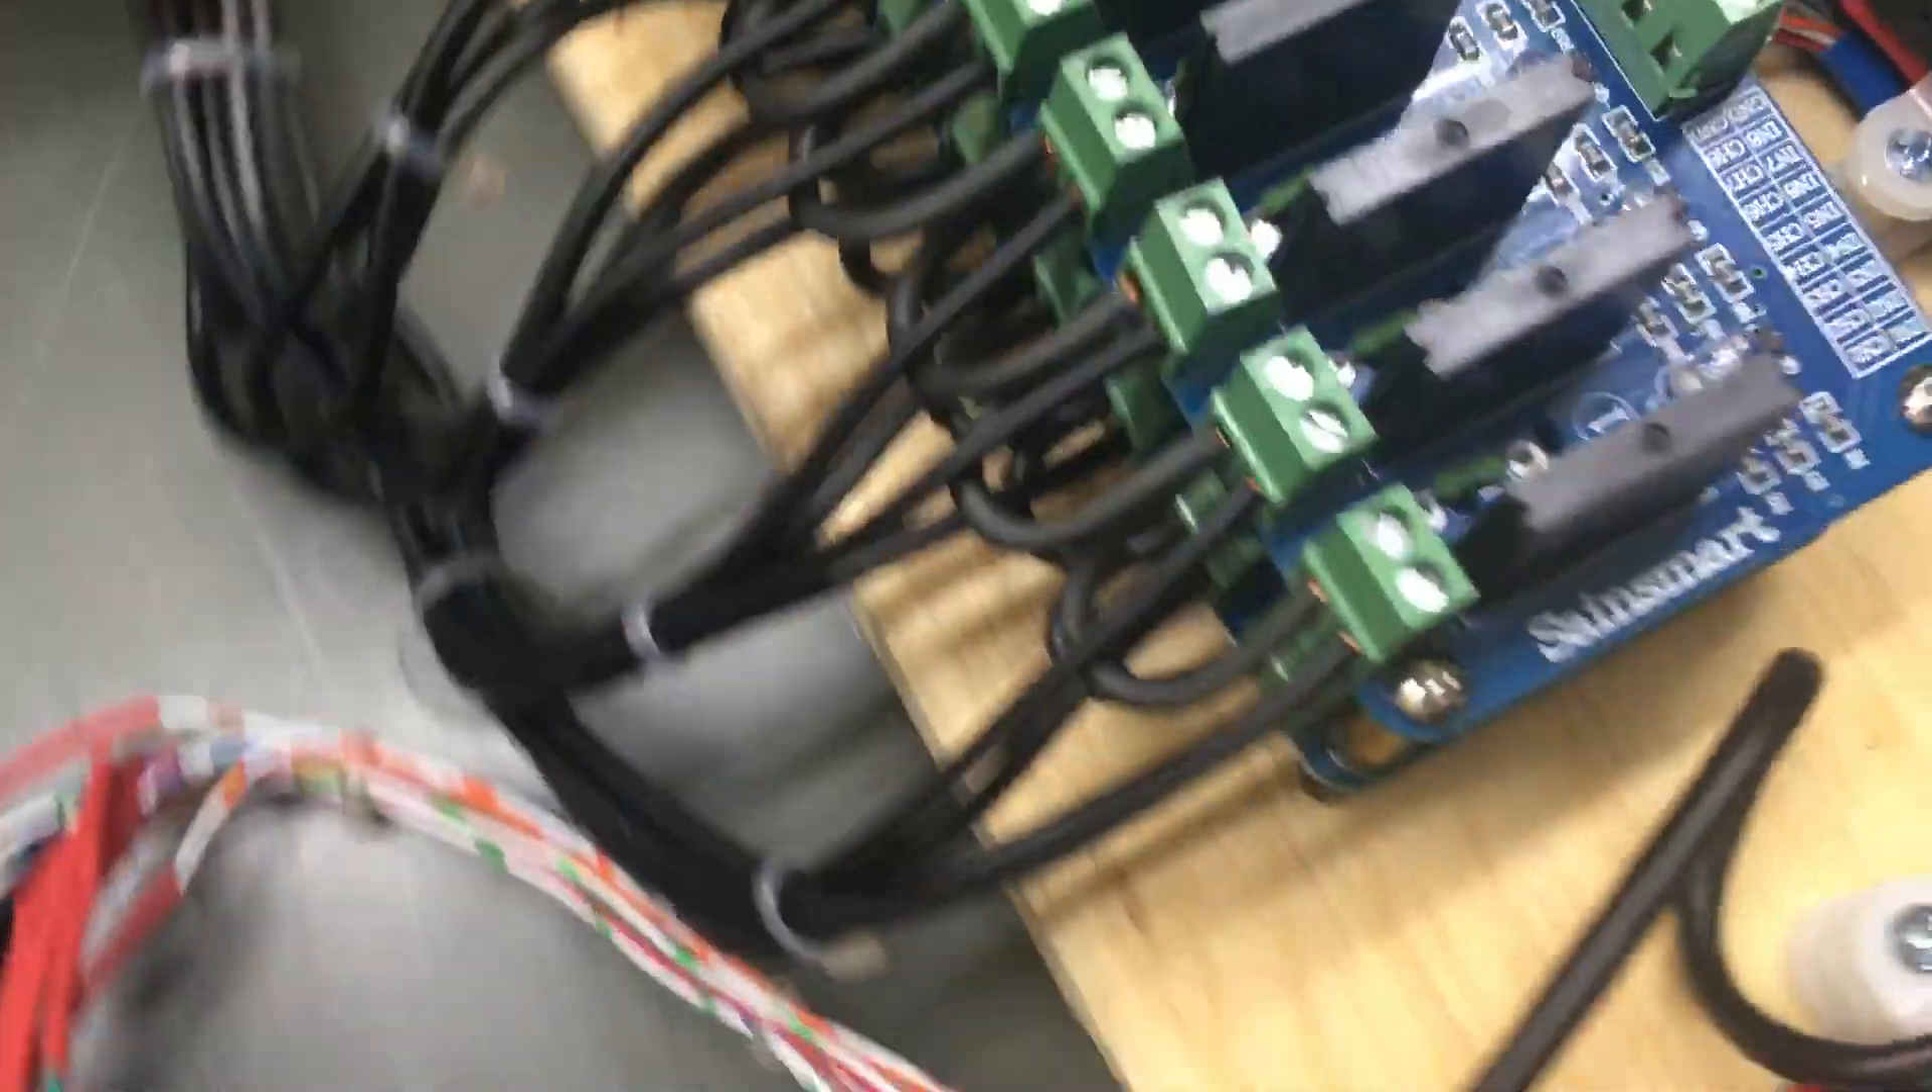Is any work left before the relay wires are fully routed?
No.